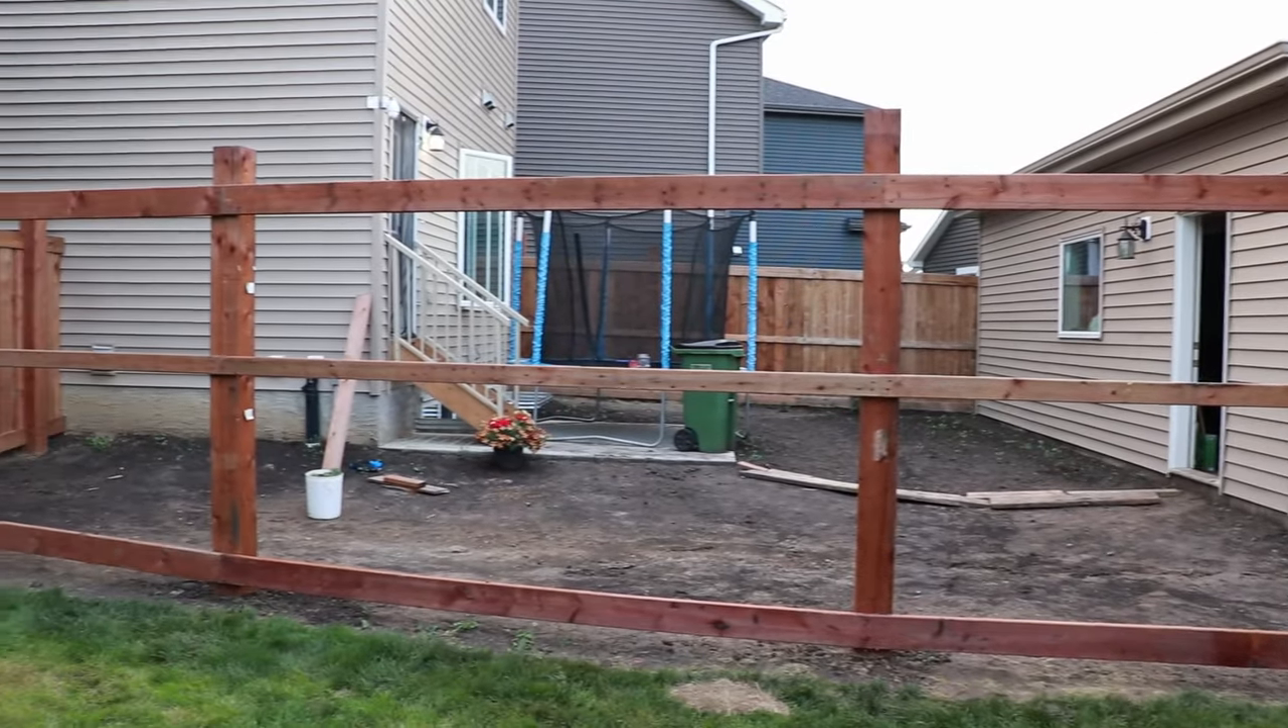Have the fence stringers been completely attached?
Yes.